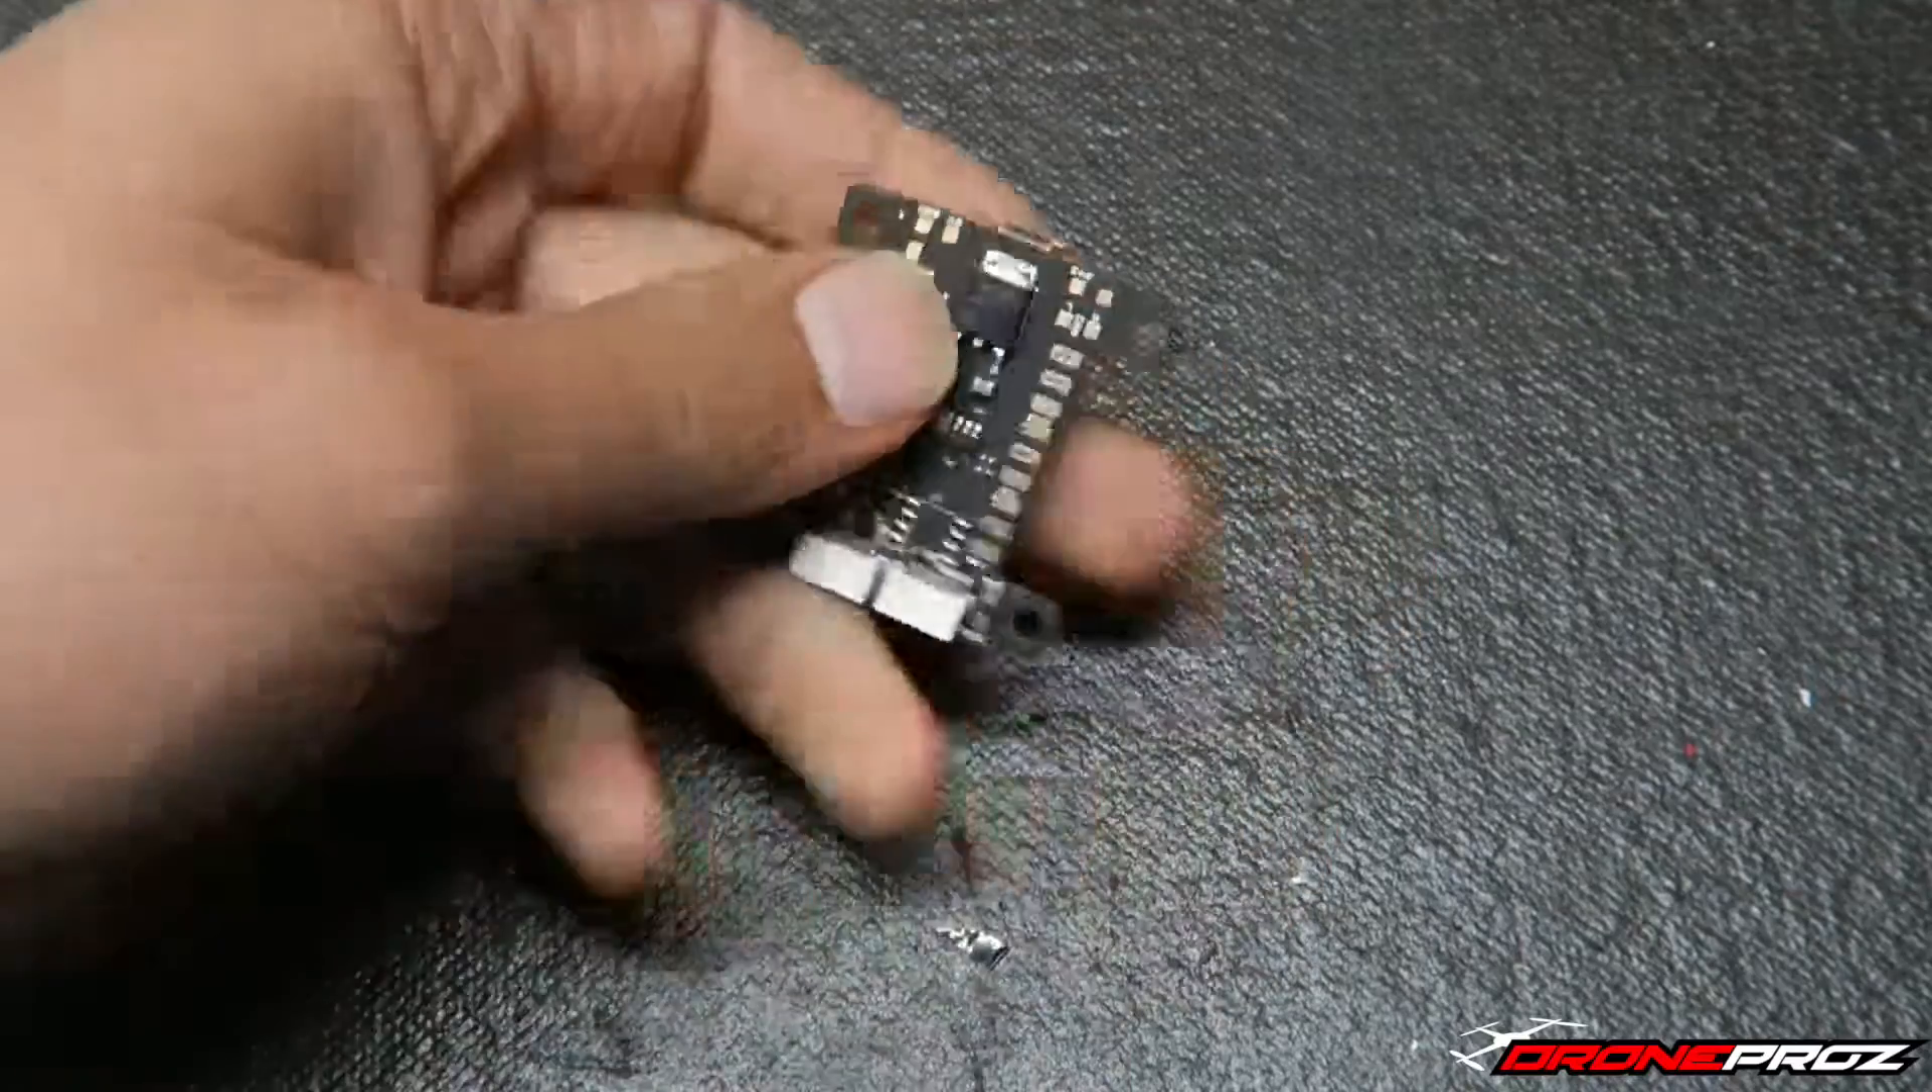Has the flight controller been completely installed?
No.